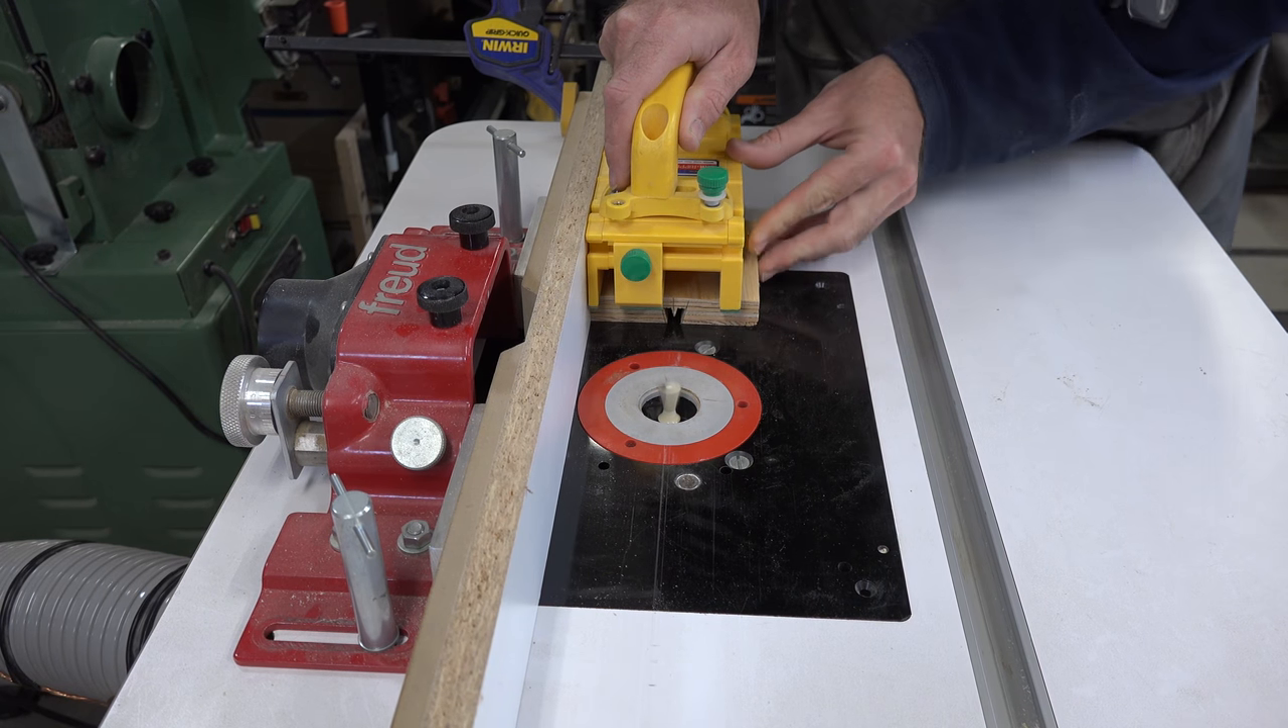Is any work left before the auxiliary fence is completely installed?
No.